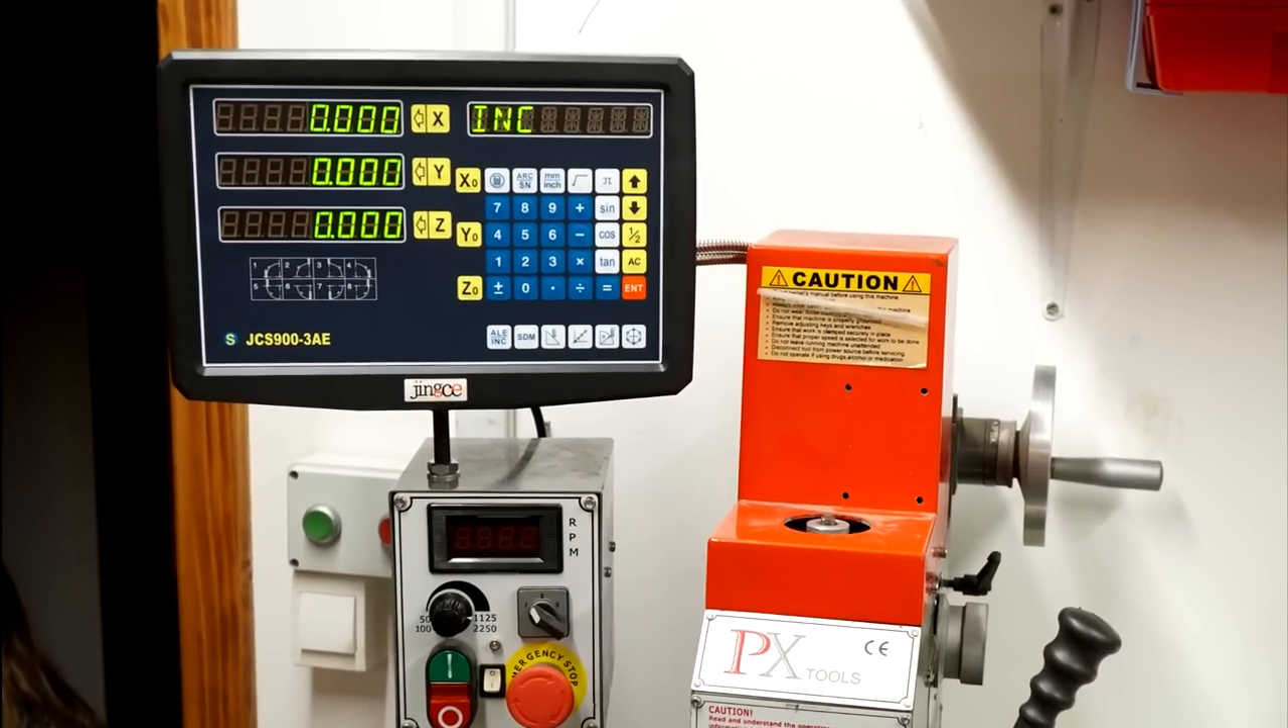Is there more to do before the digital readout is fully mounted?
No.